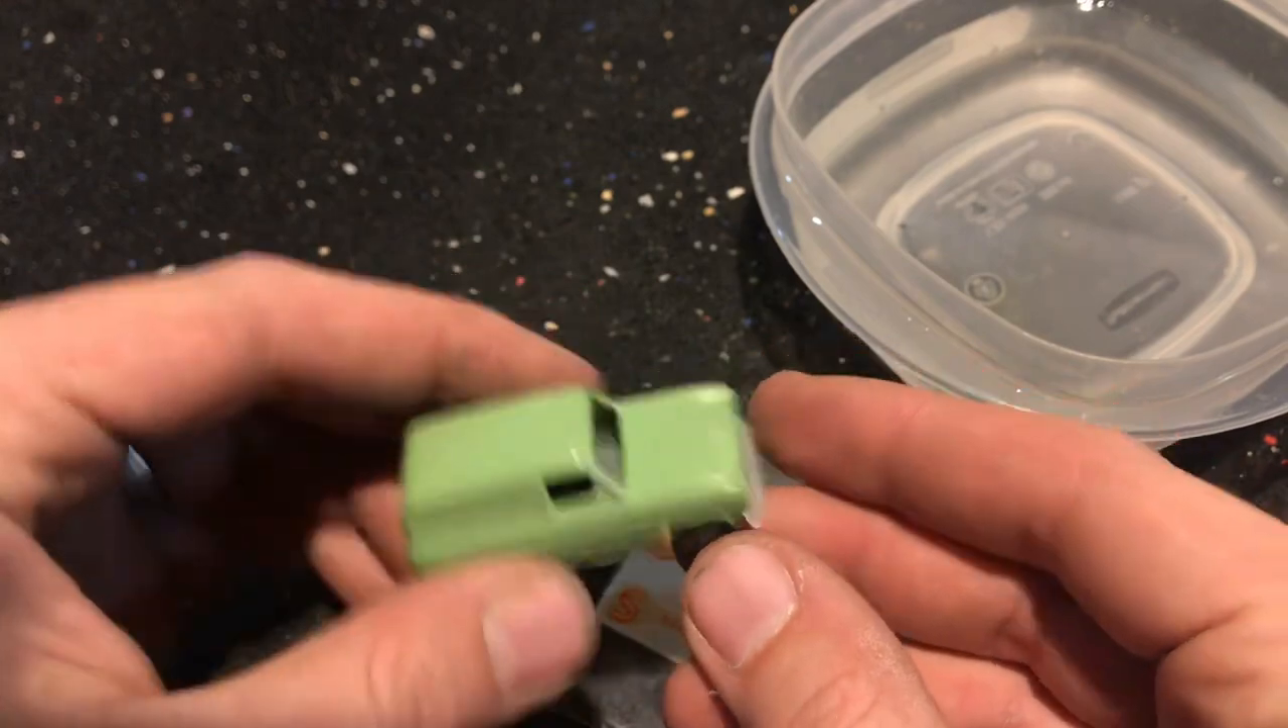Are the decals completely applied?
No.